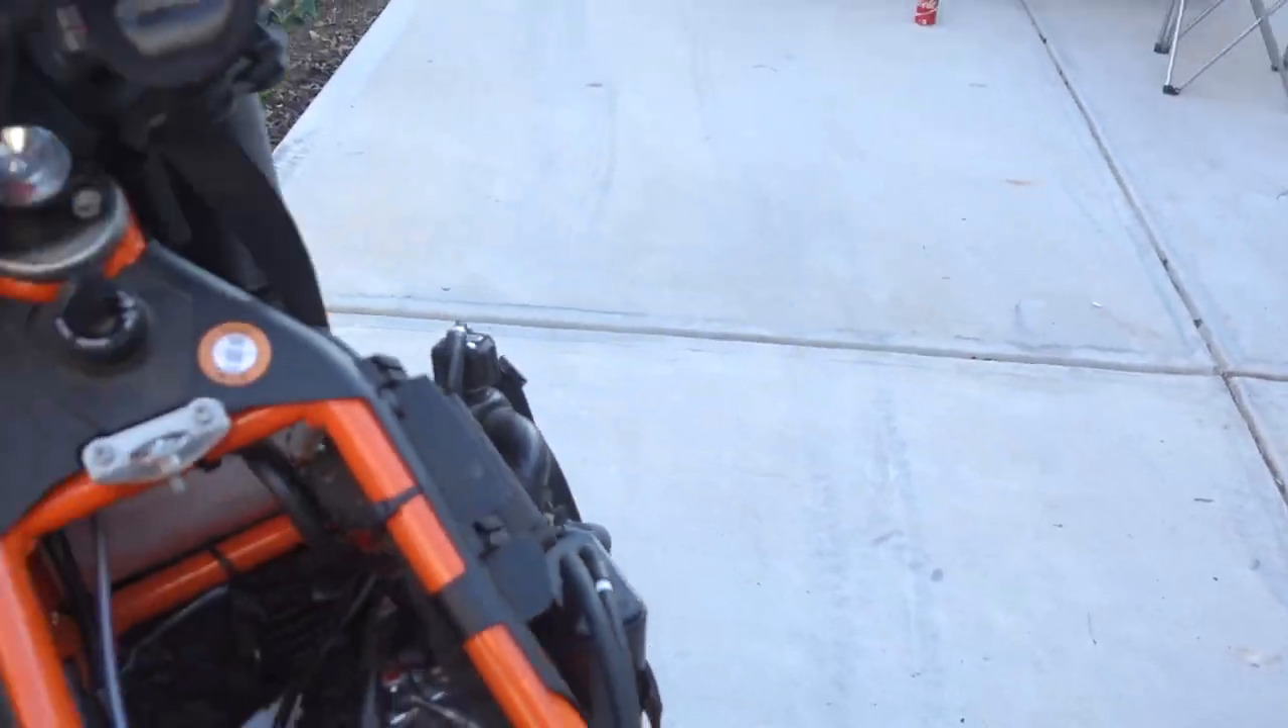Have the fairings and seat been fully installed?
No.